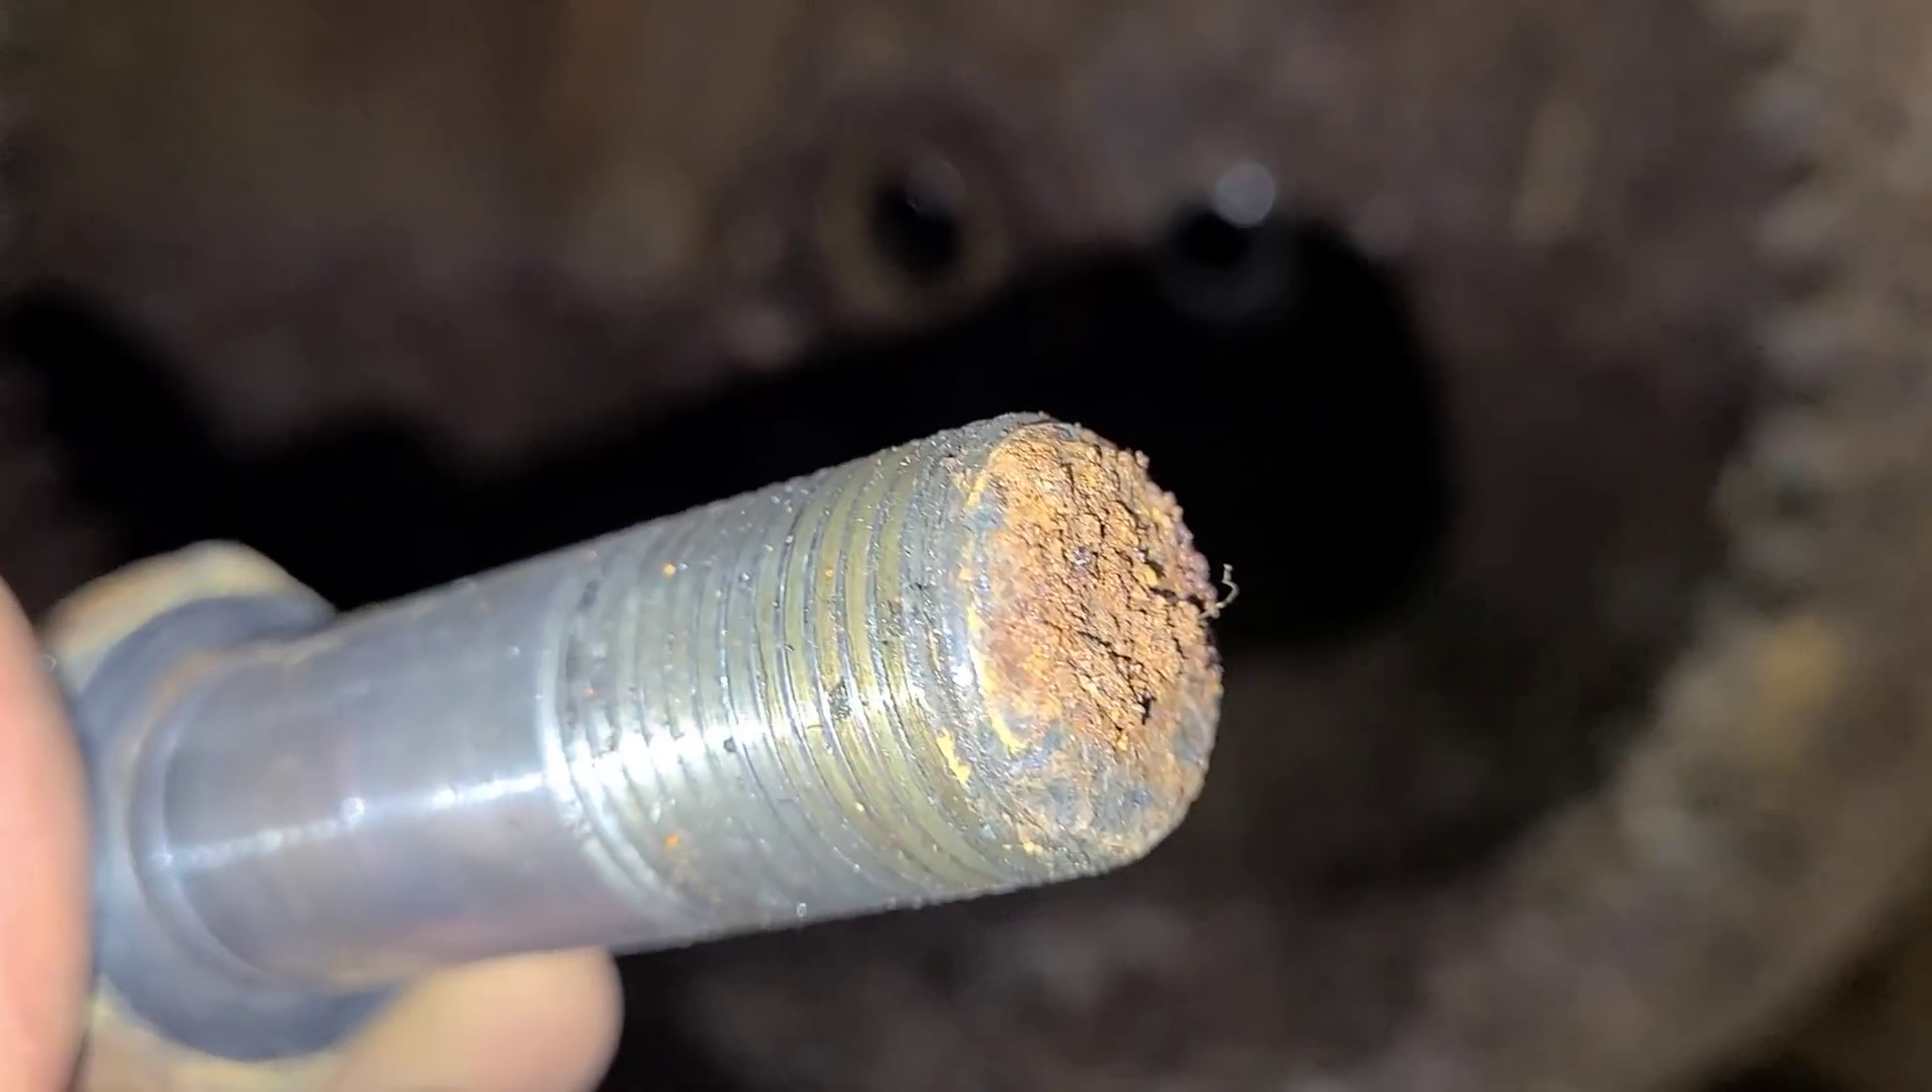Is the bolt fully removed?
Yes.